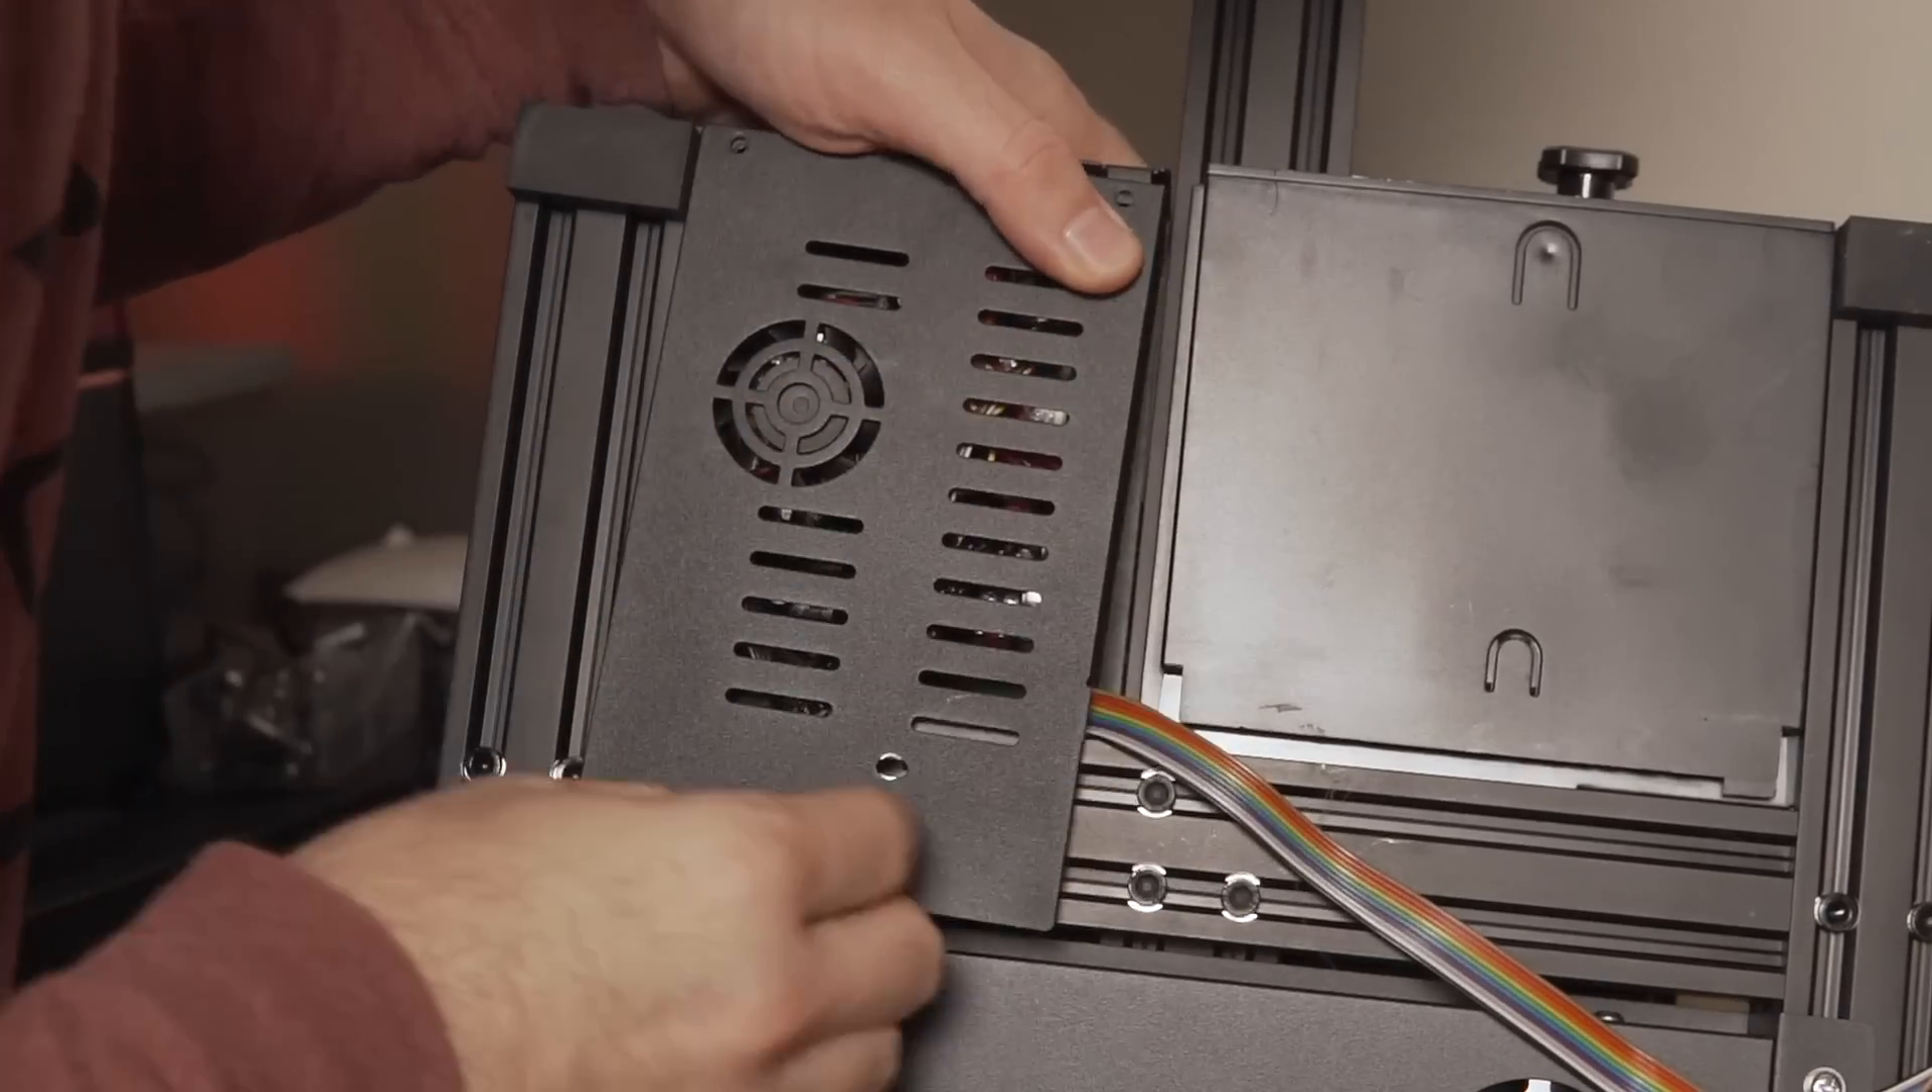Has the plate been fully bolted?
No.